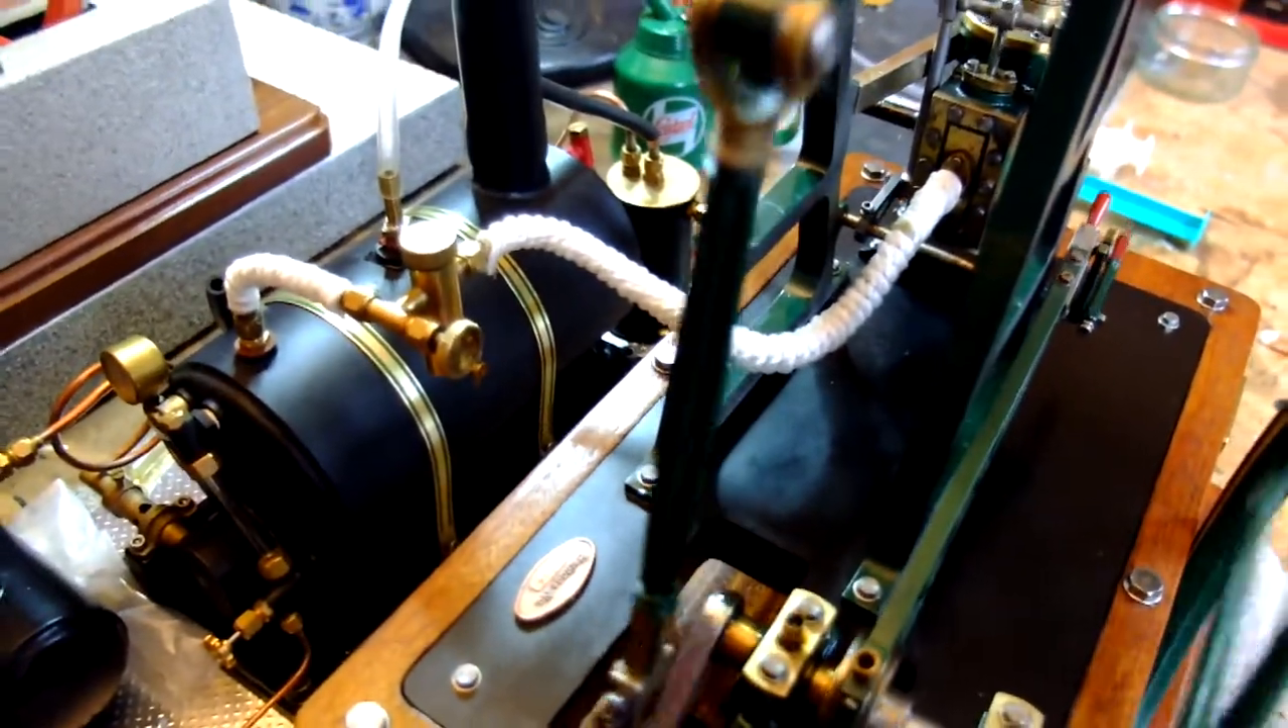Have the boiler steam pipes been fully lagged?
Yes.